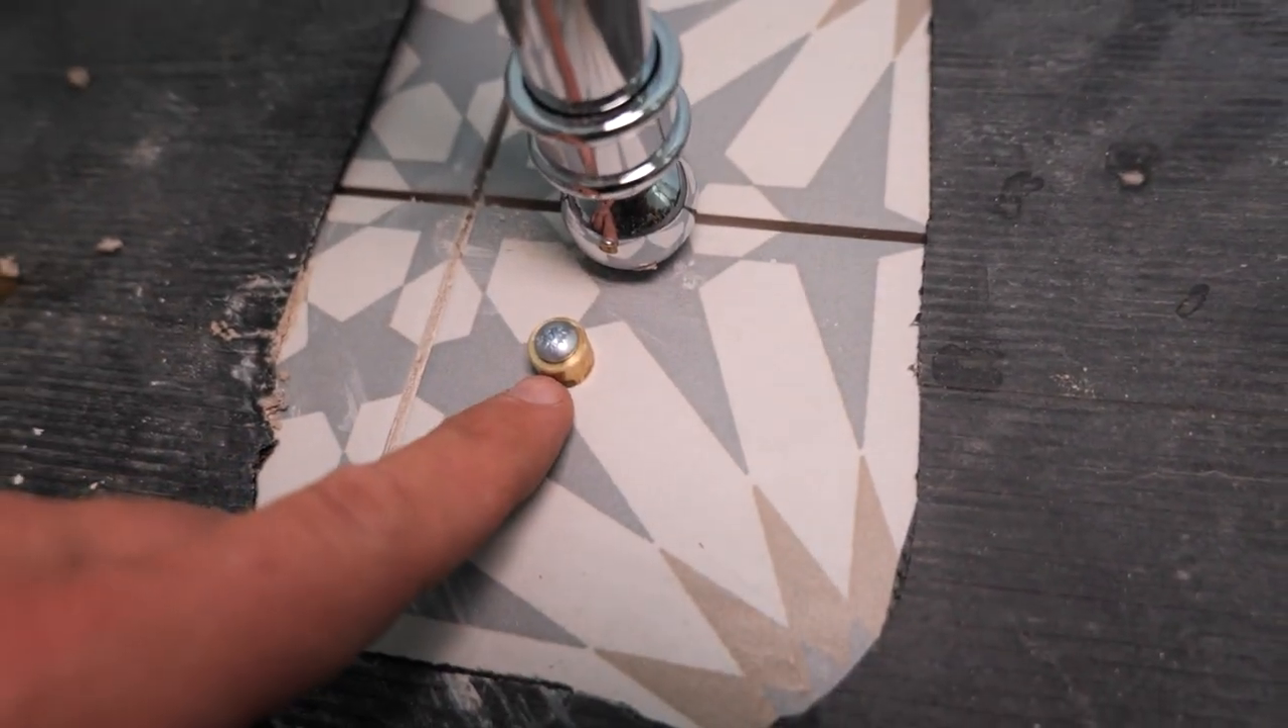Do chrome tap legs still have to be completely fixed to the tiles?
Yes.